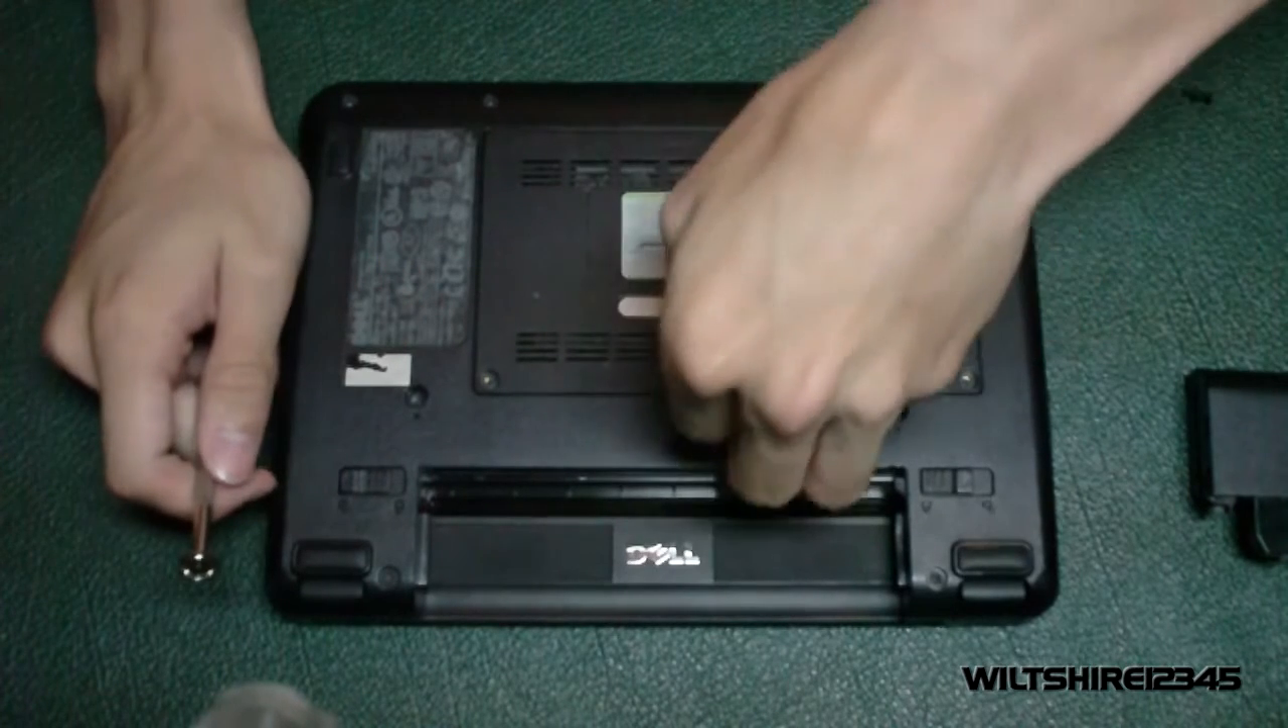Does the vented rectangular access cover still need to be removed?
Yes.